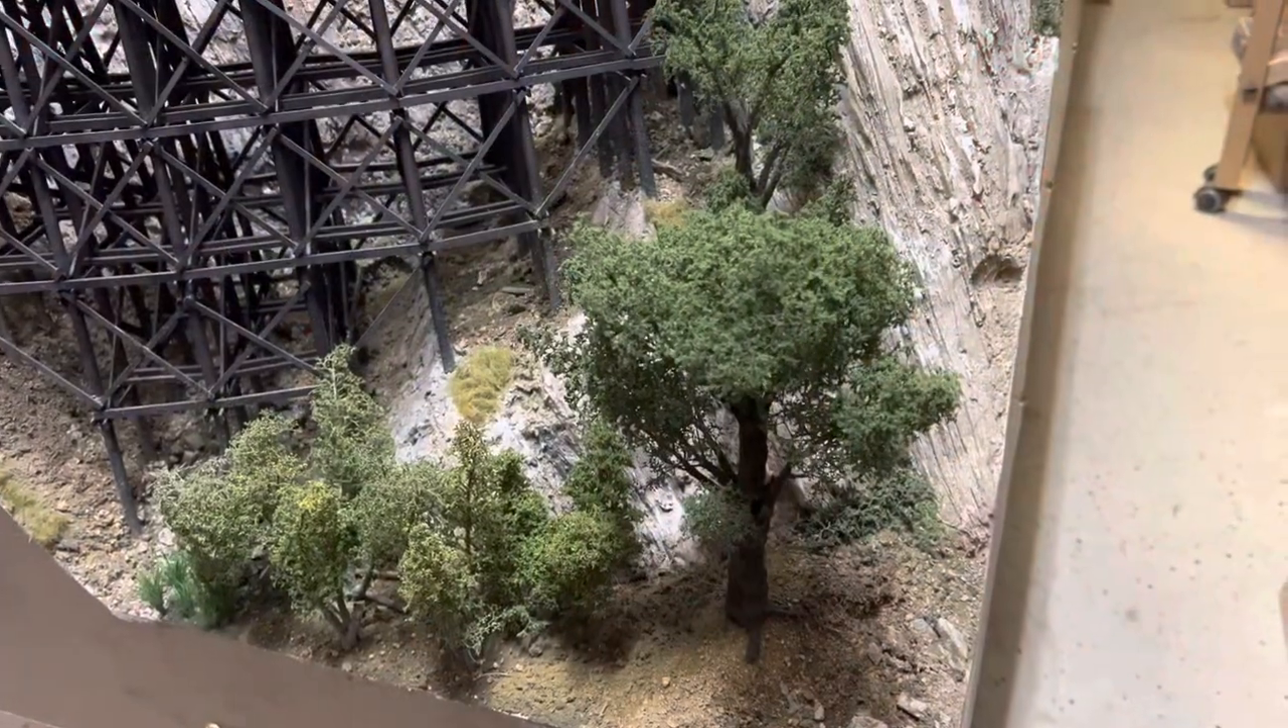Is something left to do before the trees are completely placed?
No.